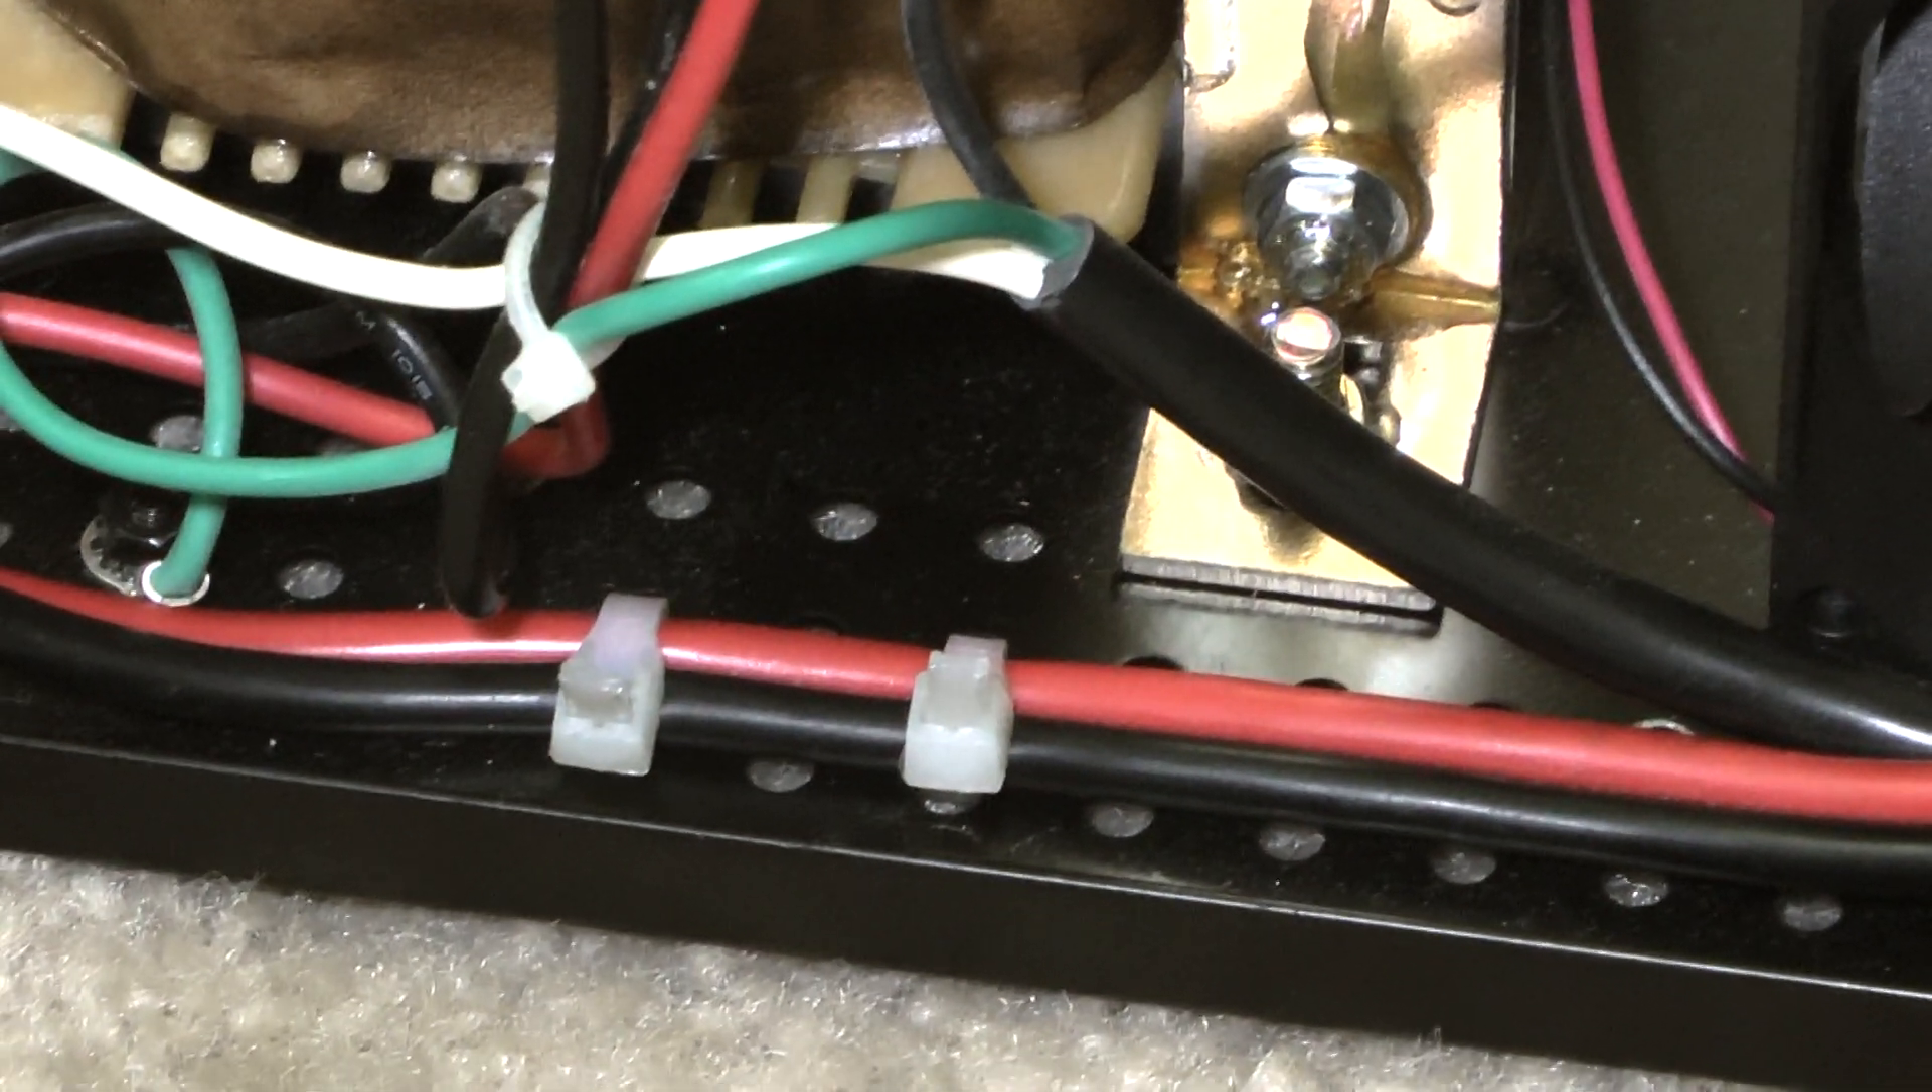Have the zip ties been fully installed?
Yes.